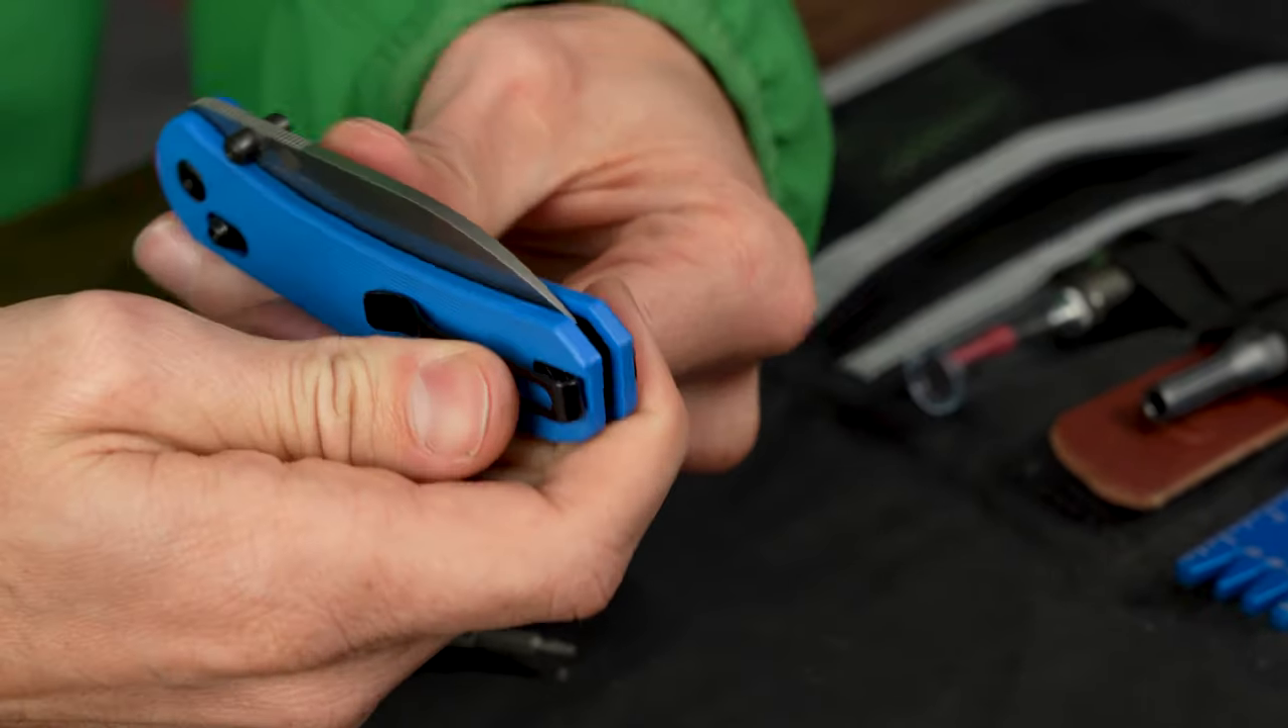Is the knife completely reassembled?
Yes.